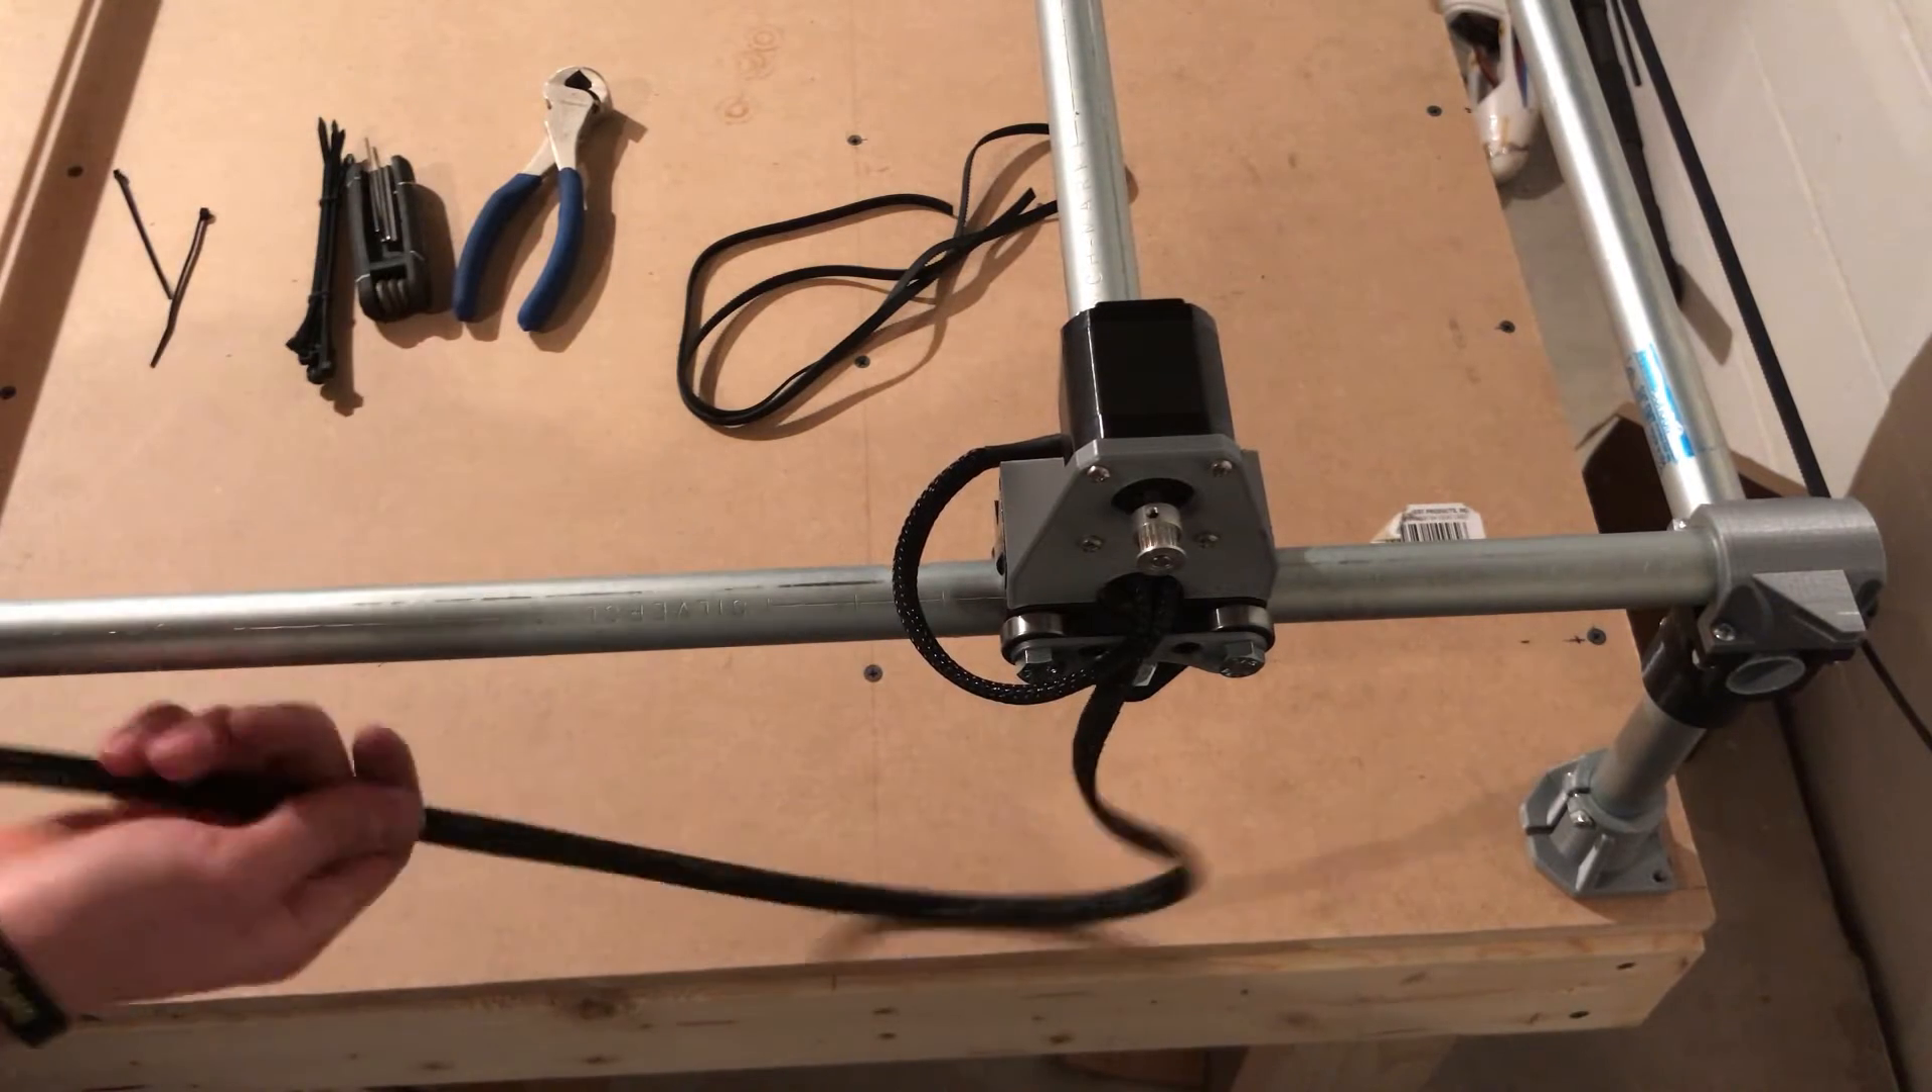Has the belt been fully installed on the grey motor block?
No.